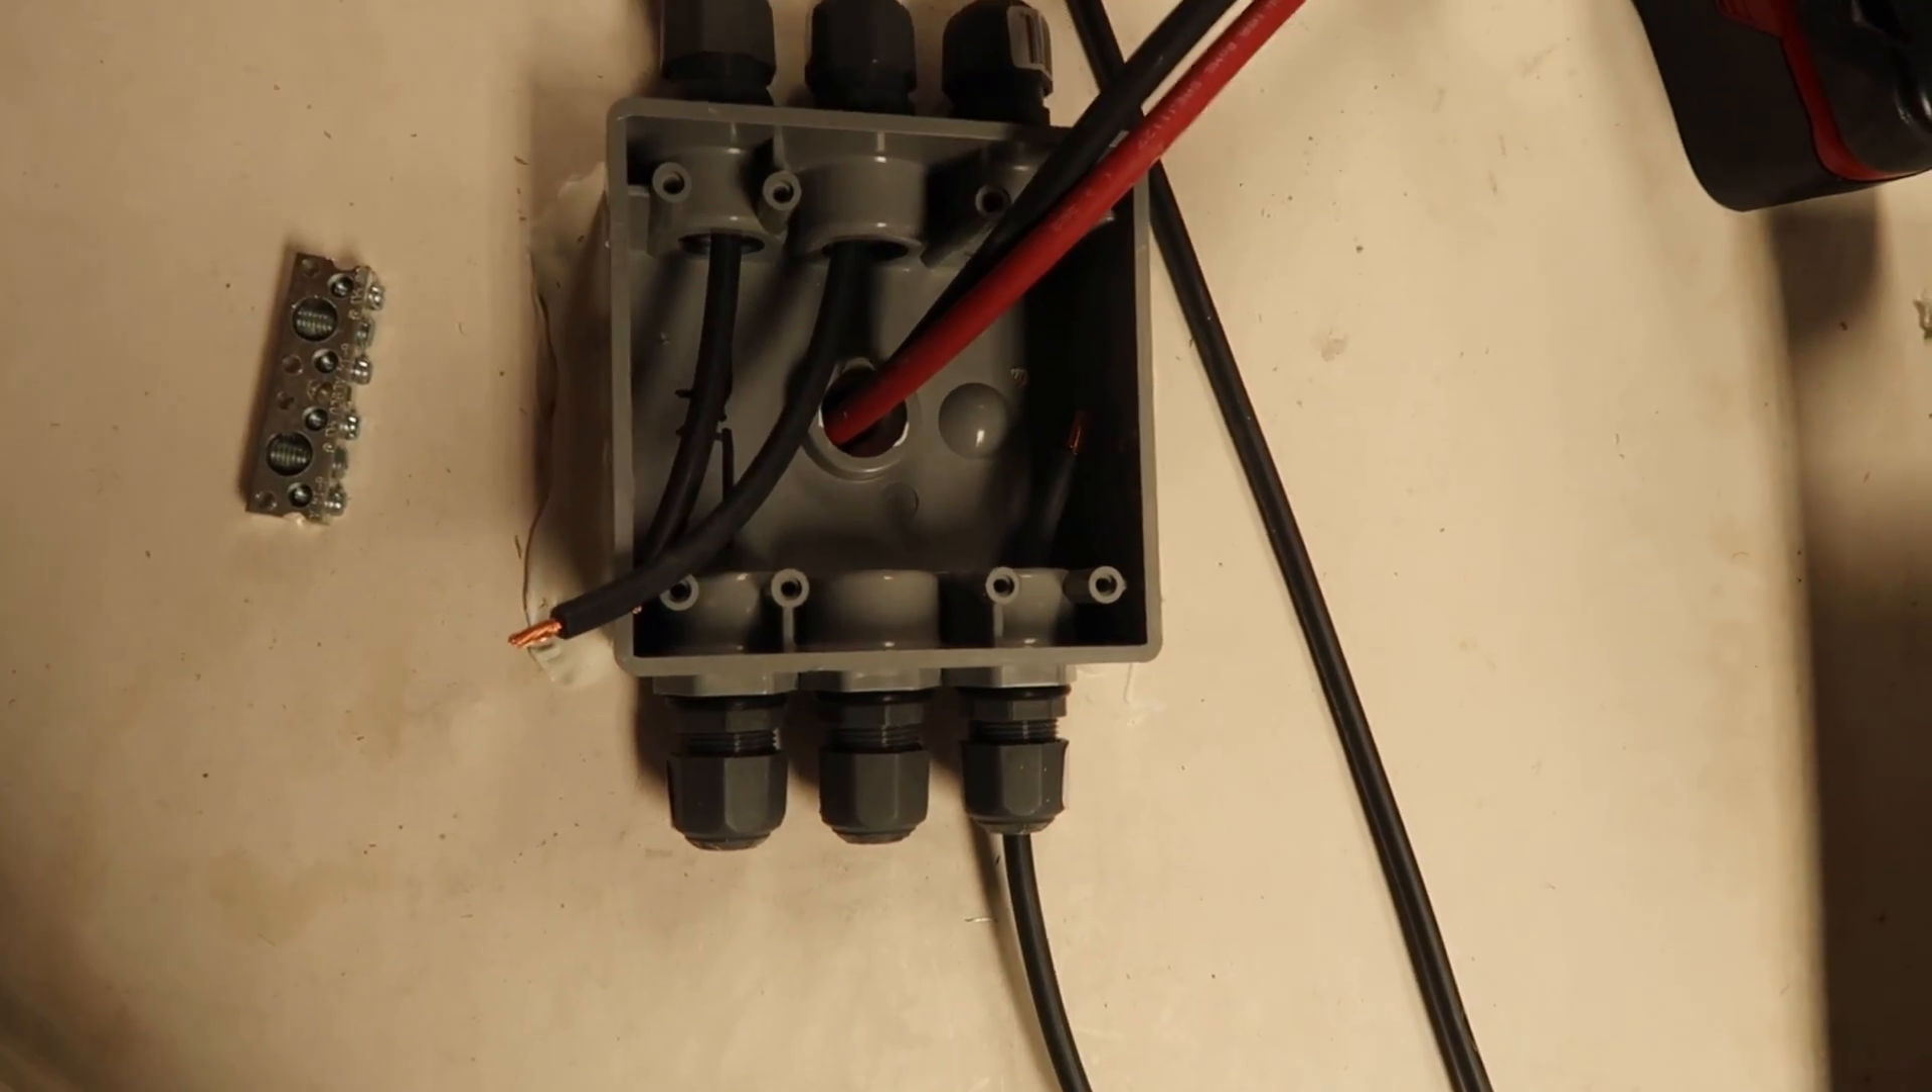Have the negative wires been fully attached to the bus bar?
No.